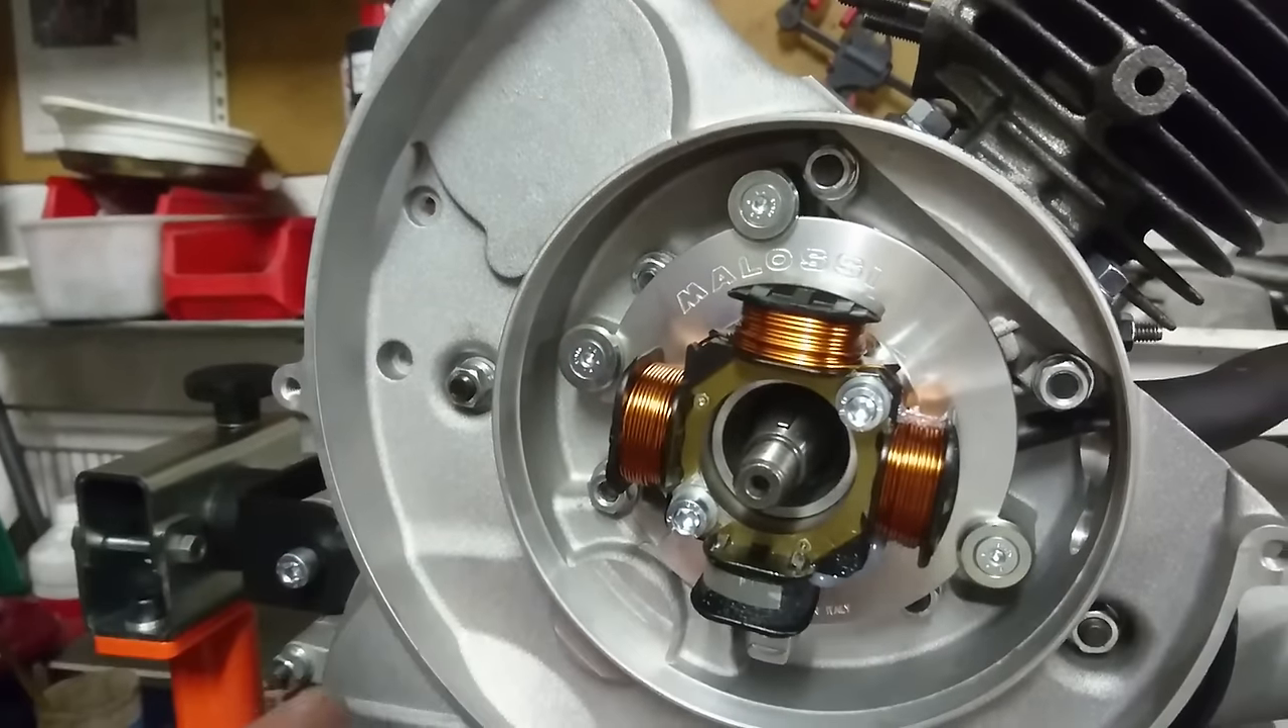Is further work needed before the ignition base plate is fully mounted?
No.